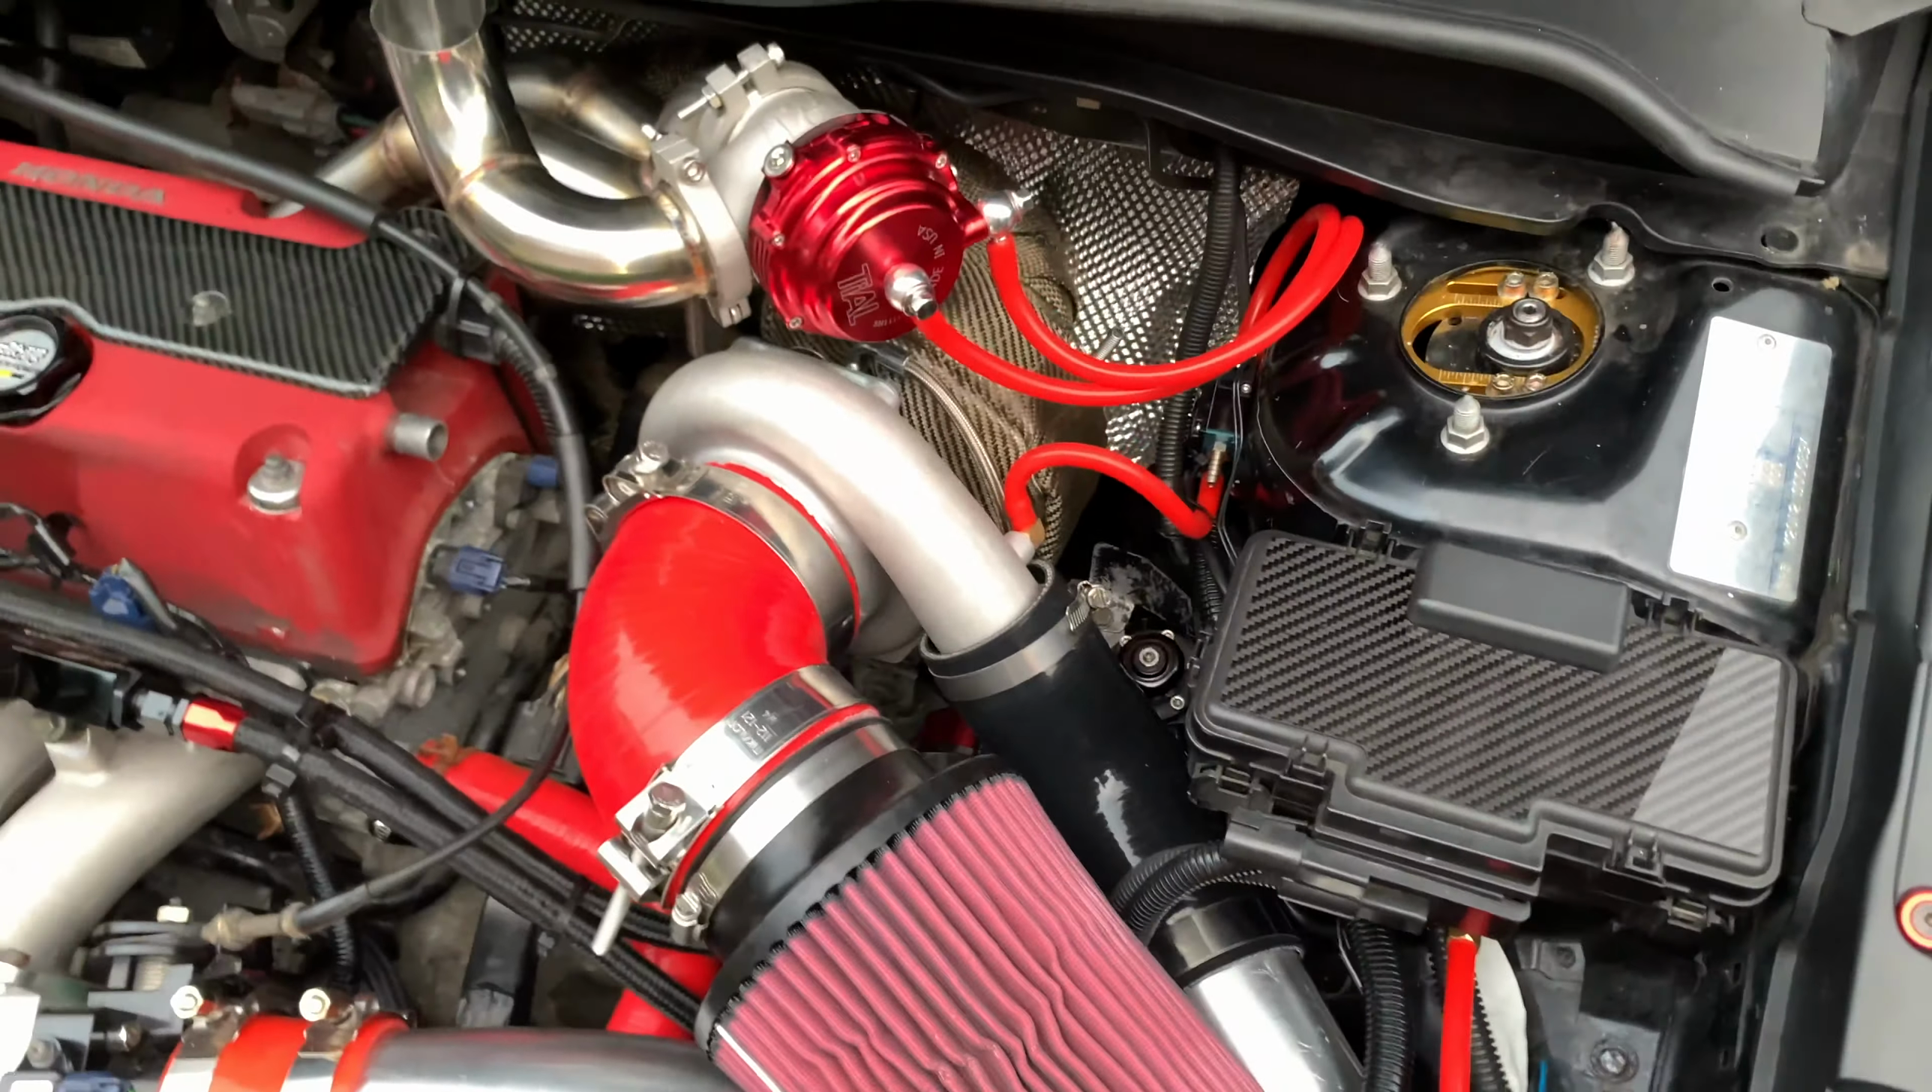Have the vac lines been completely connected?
Yes.